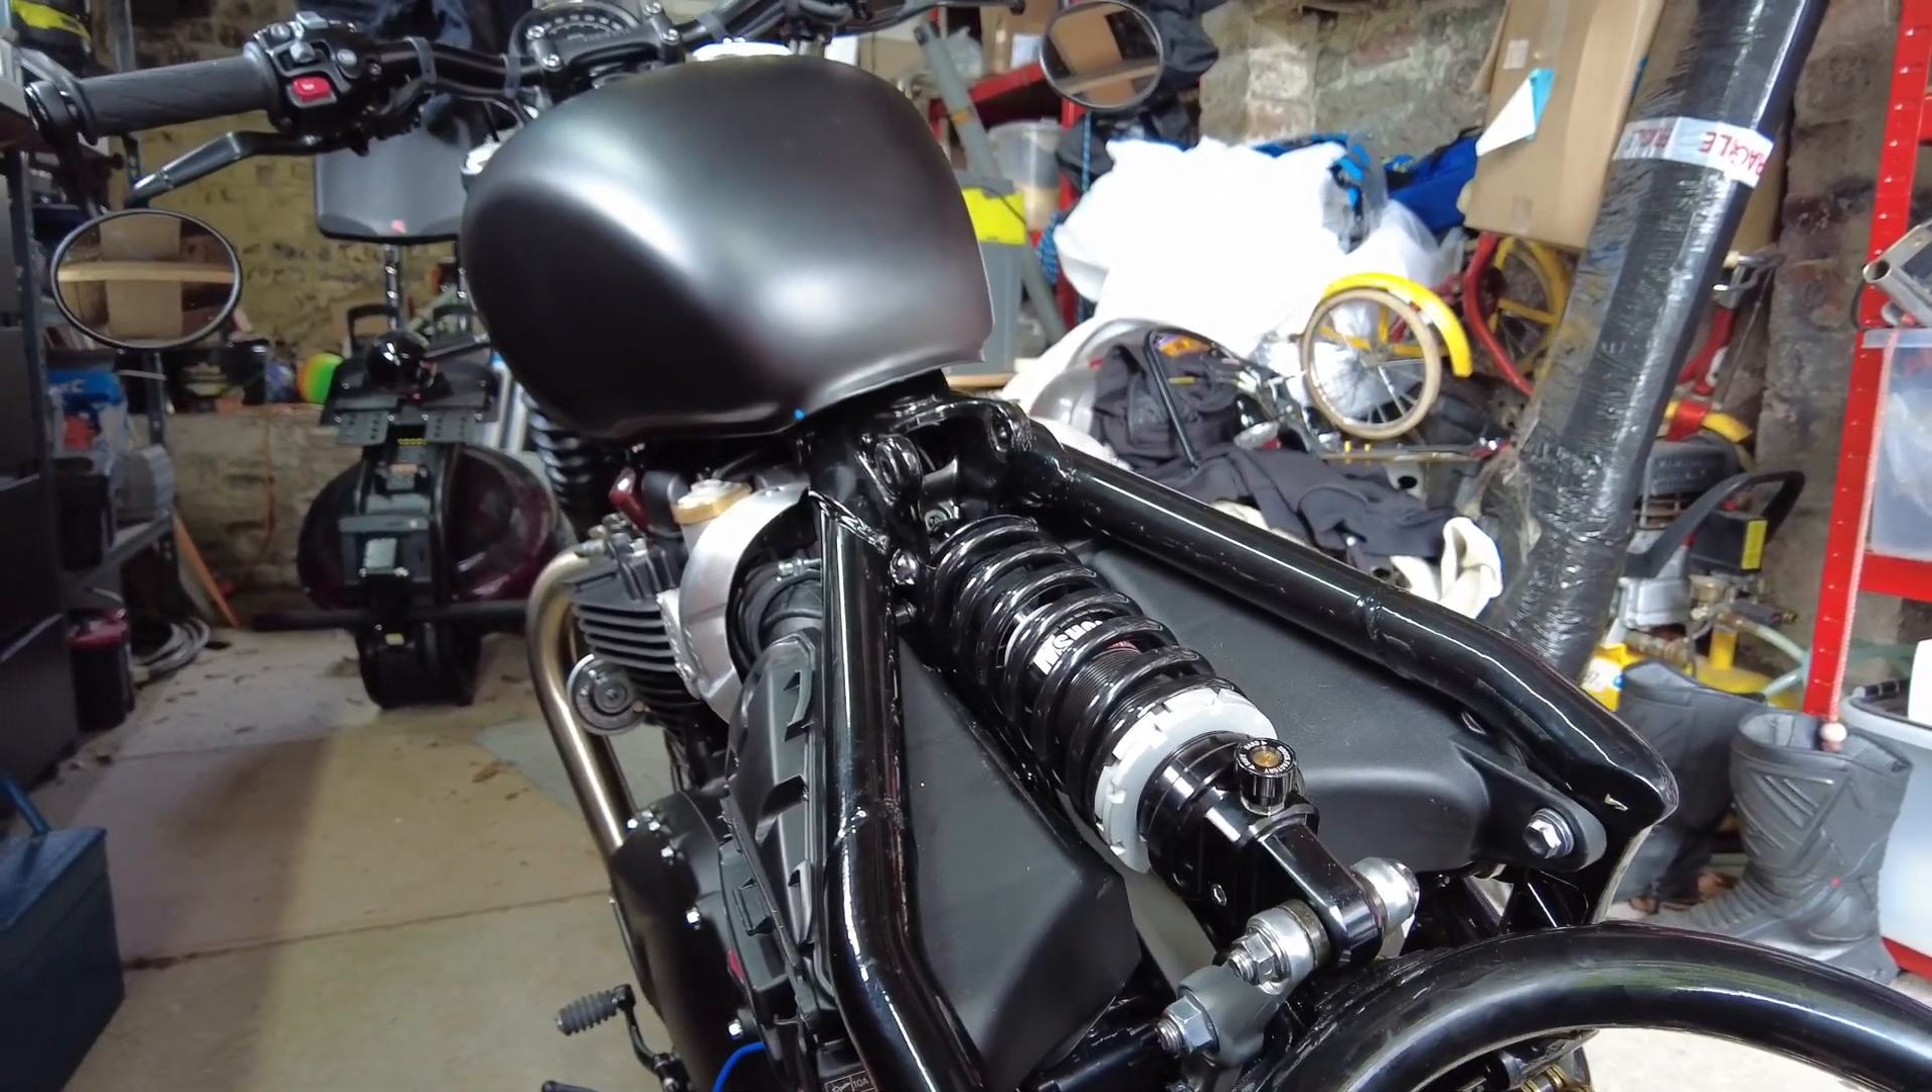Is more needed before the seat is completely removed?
No.